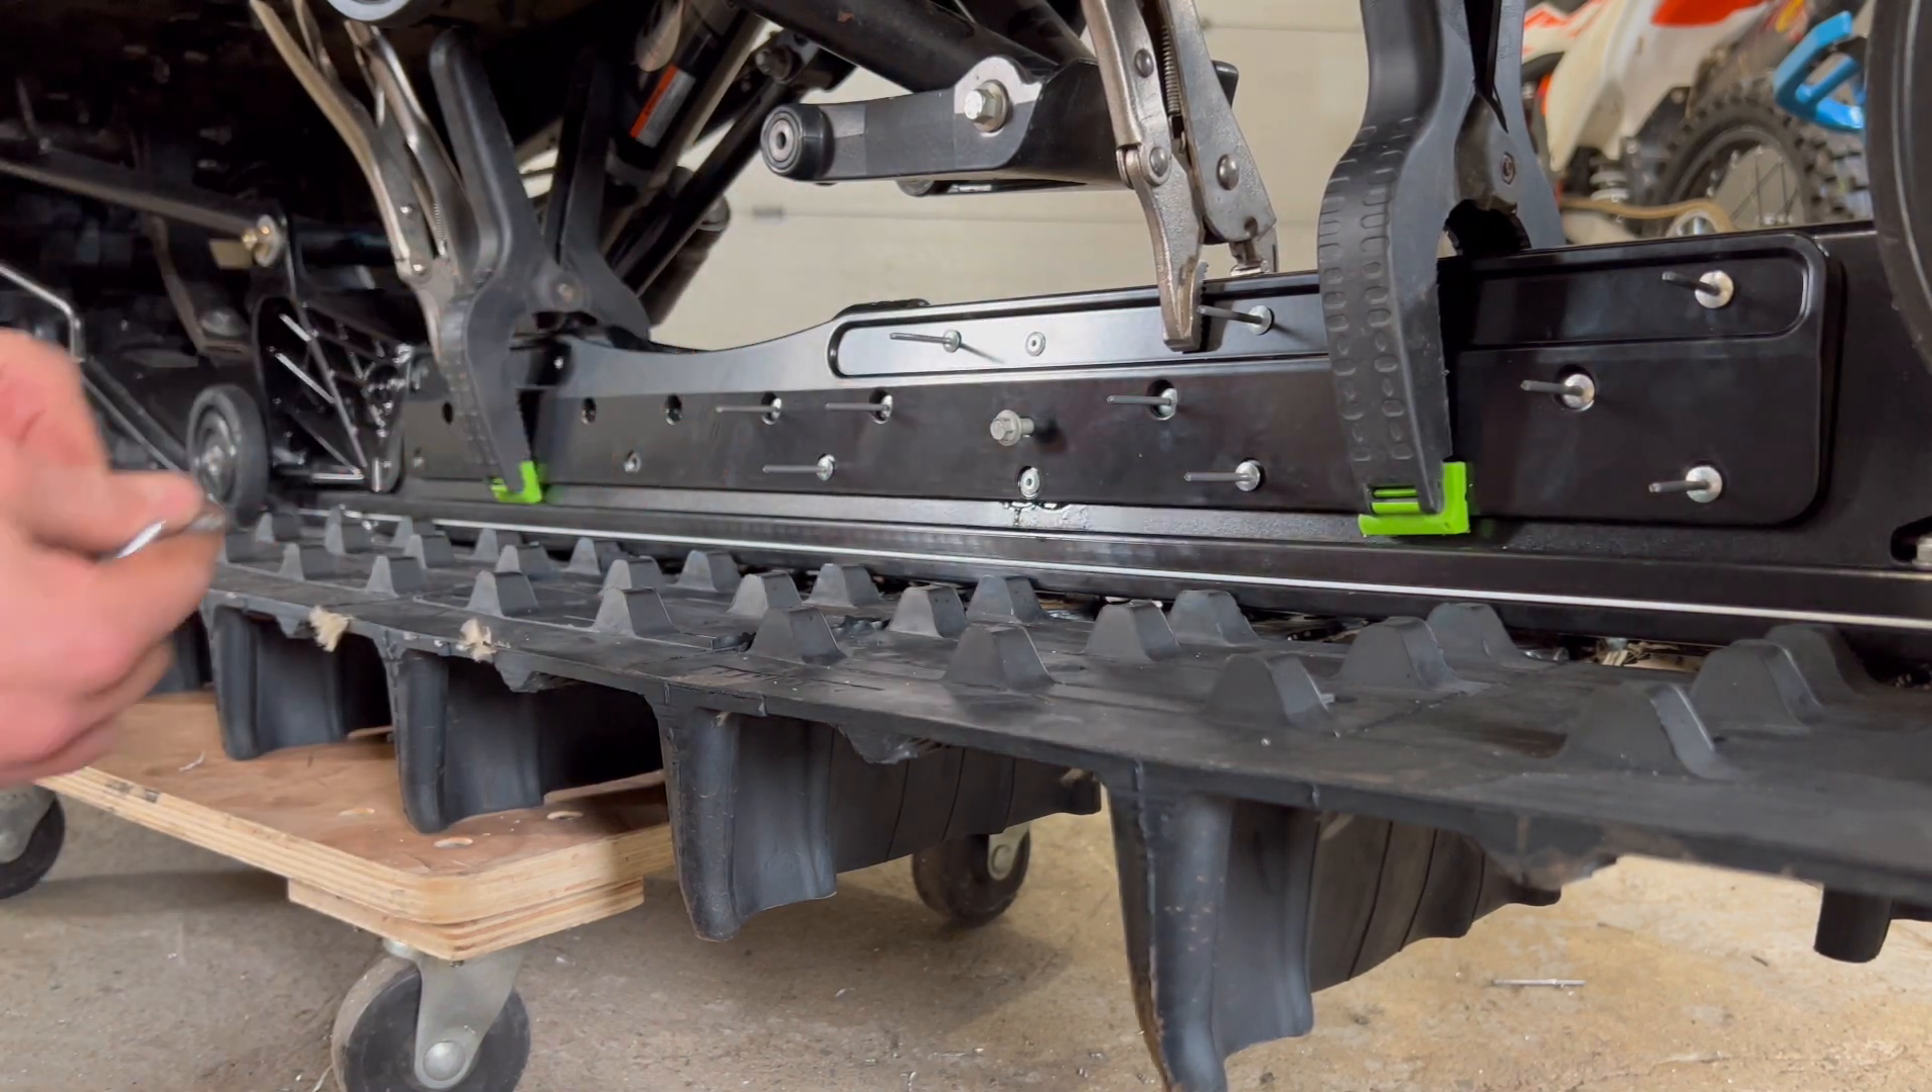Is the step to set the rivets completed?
No.